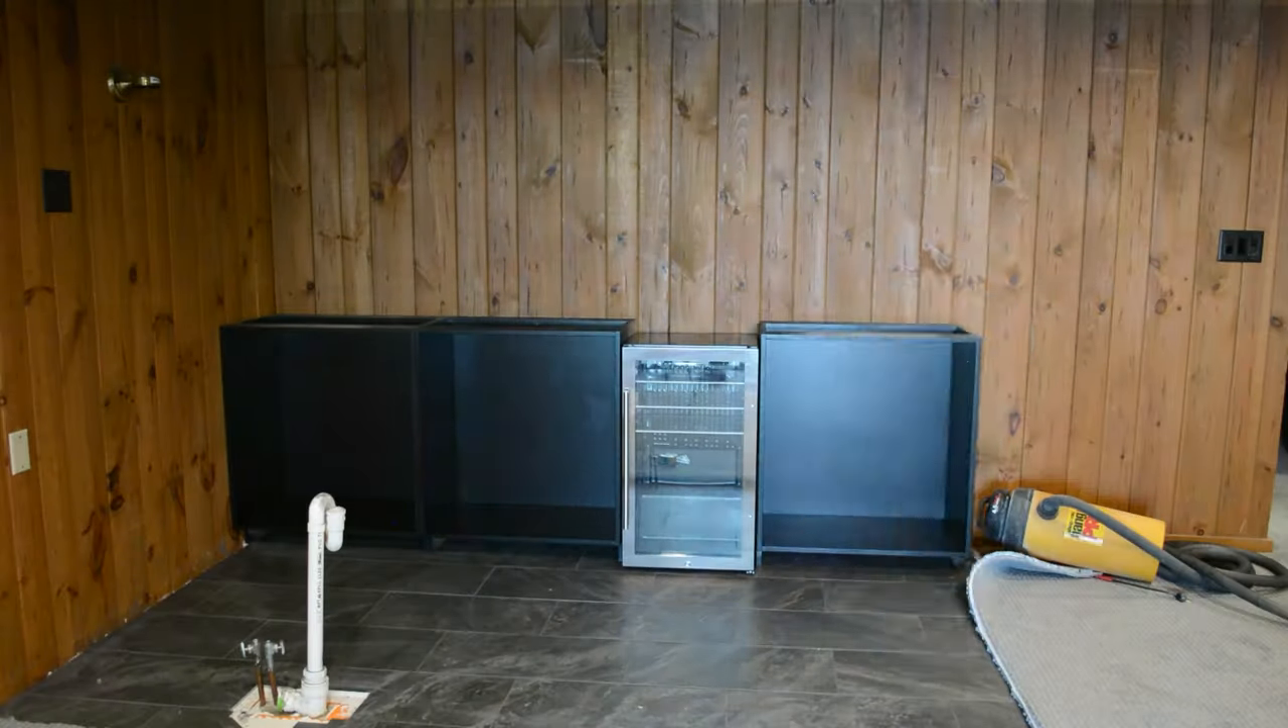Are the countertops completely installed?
No.